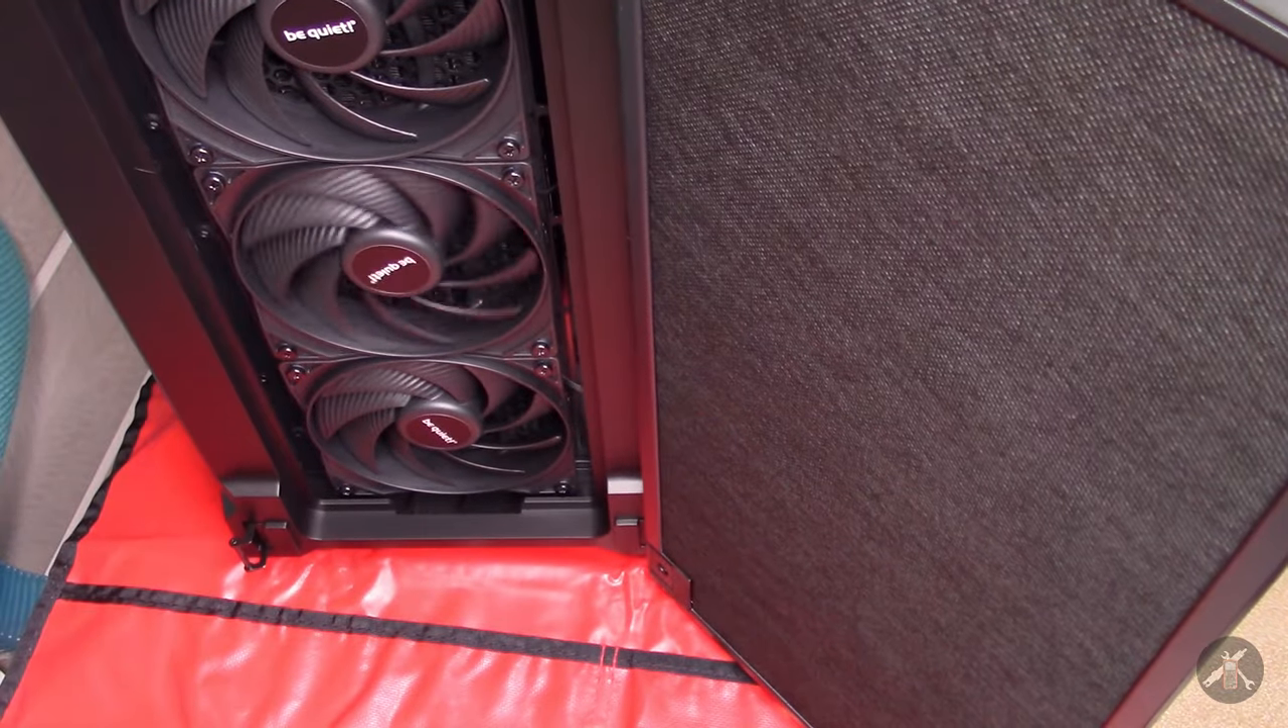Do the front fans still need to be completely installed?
No.